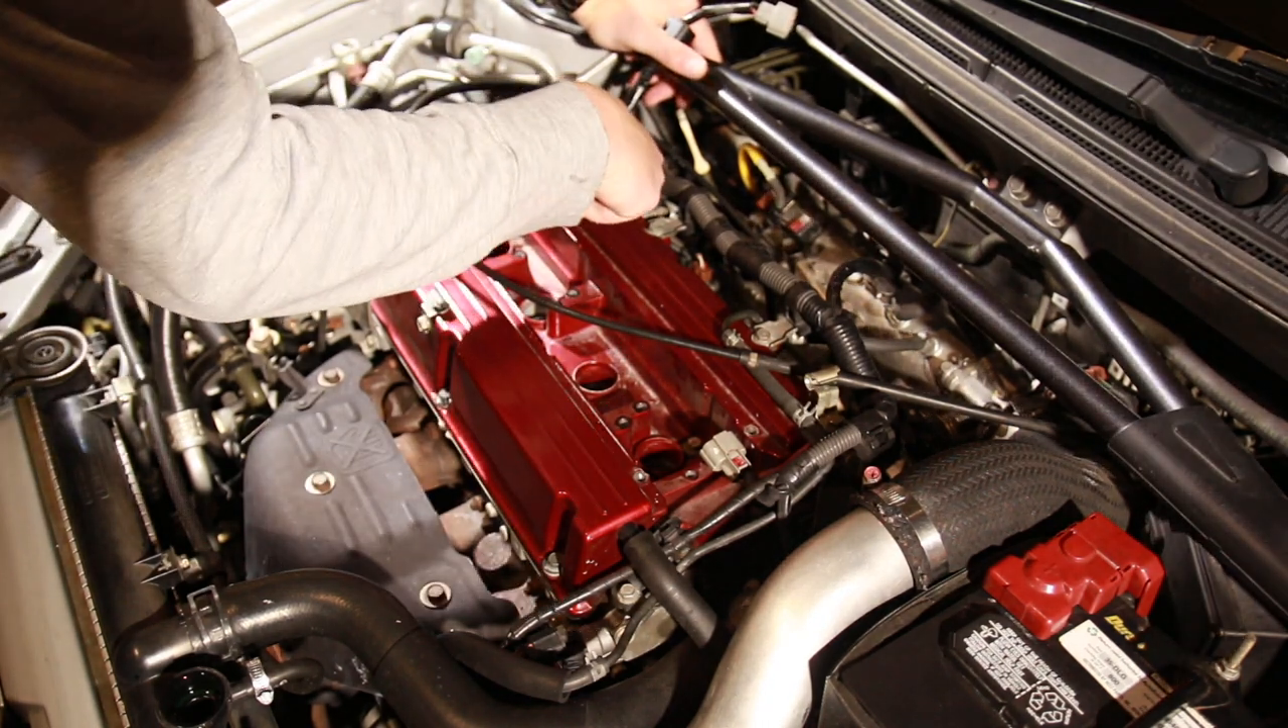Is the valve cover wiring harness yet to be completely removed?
Yes.